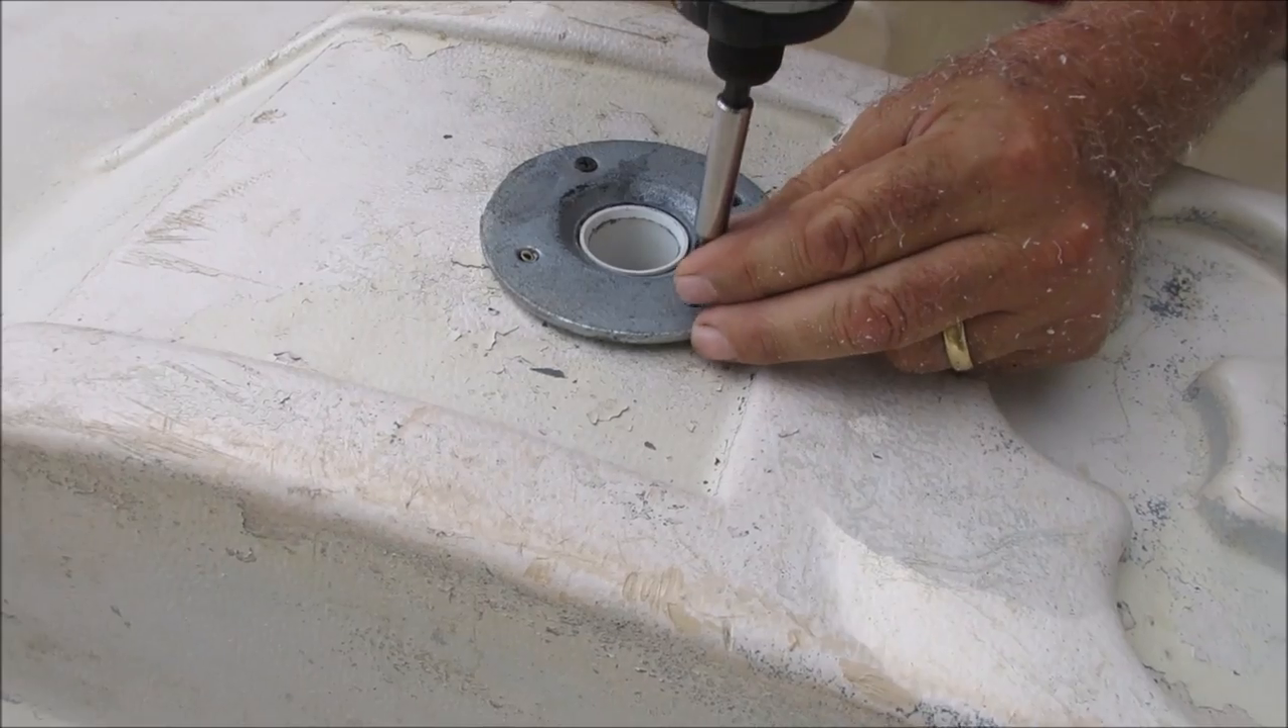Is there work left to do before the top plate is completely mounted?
Yes.